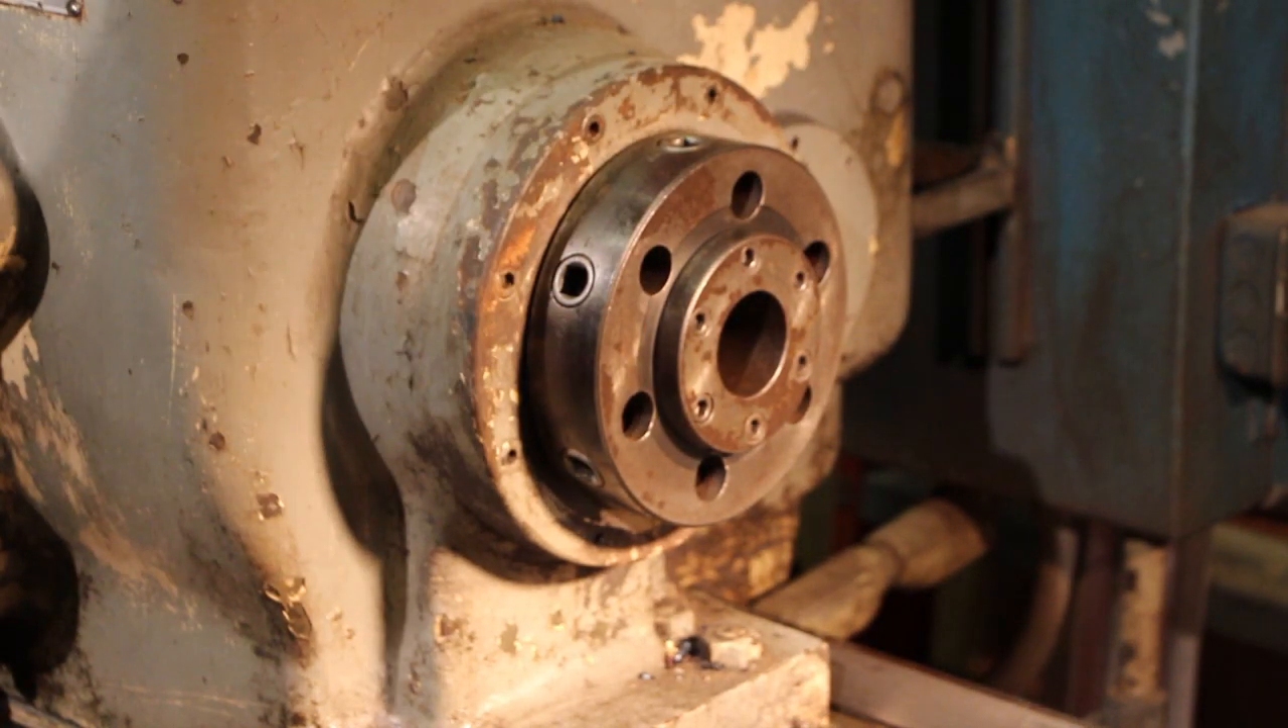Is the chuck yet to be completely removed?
No.